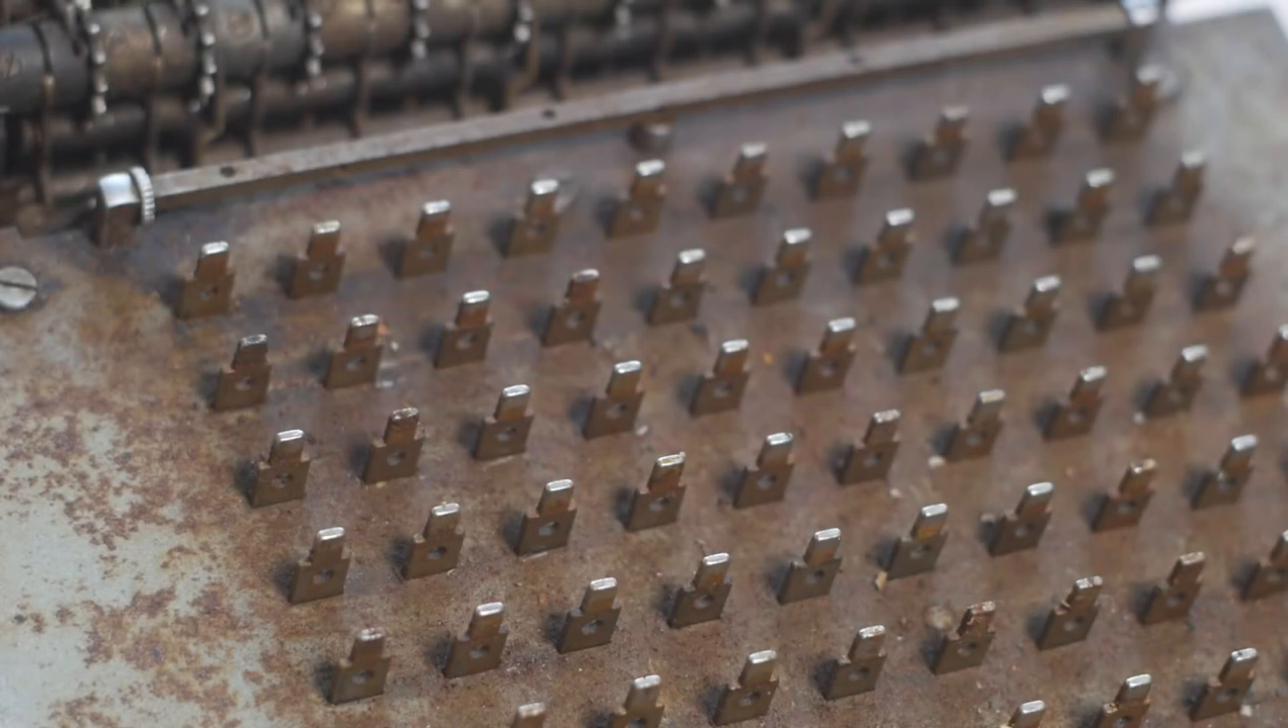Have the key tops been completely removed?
Yes.